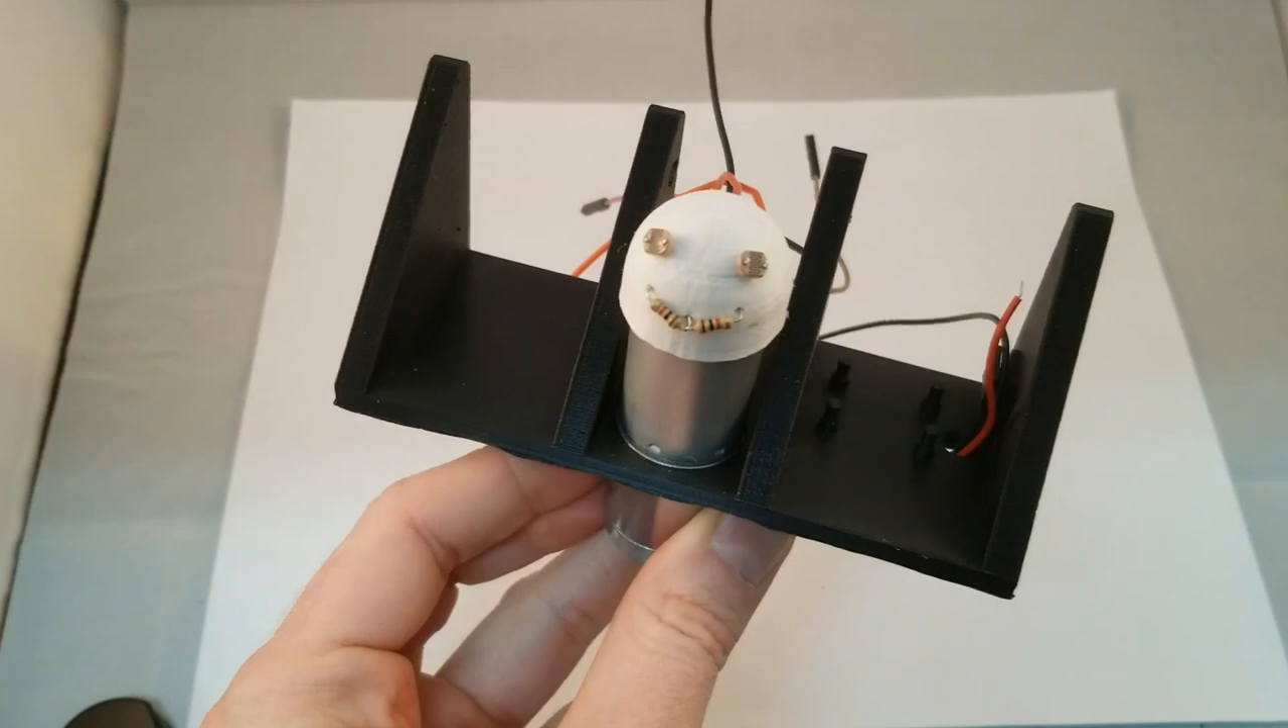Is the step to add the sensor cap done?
Yes.